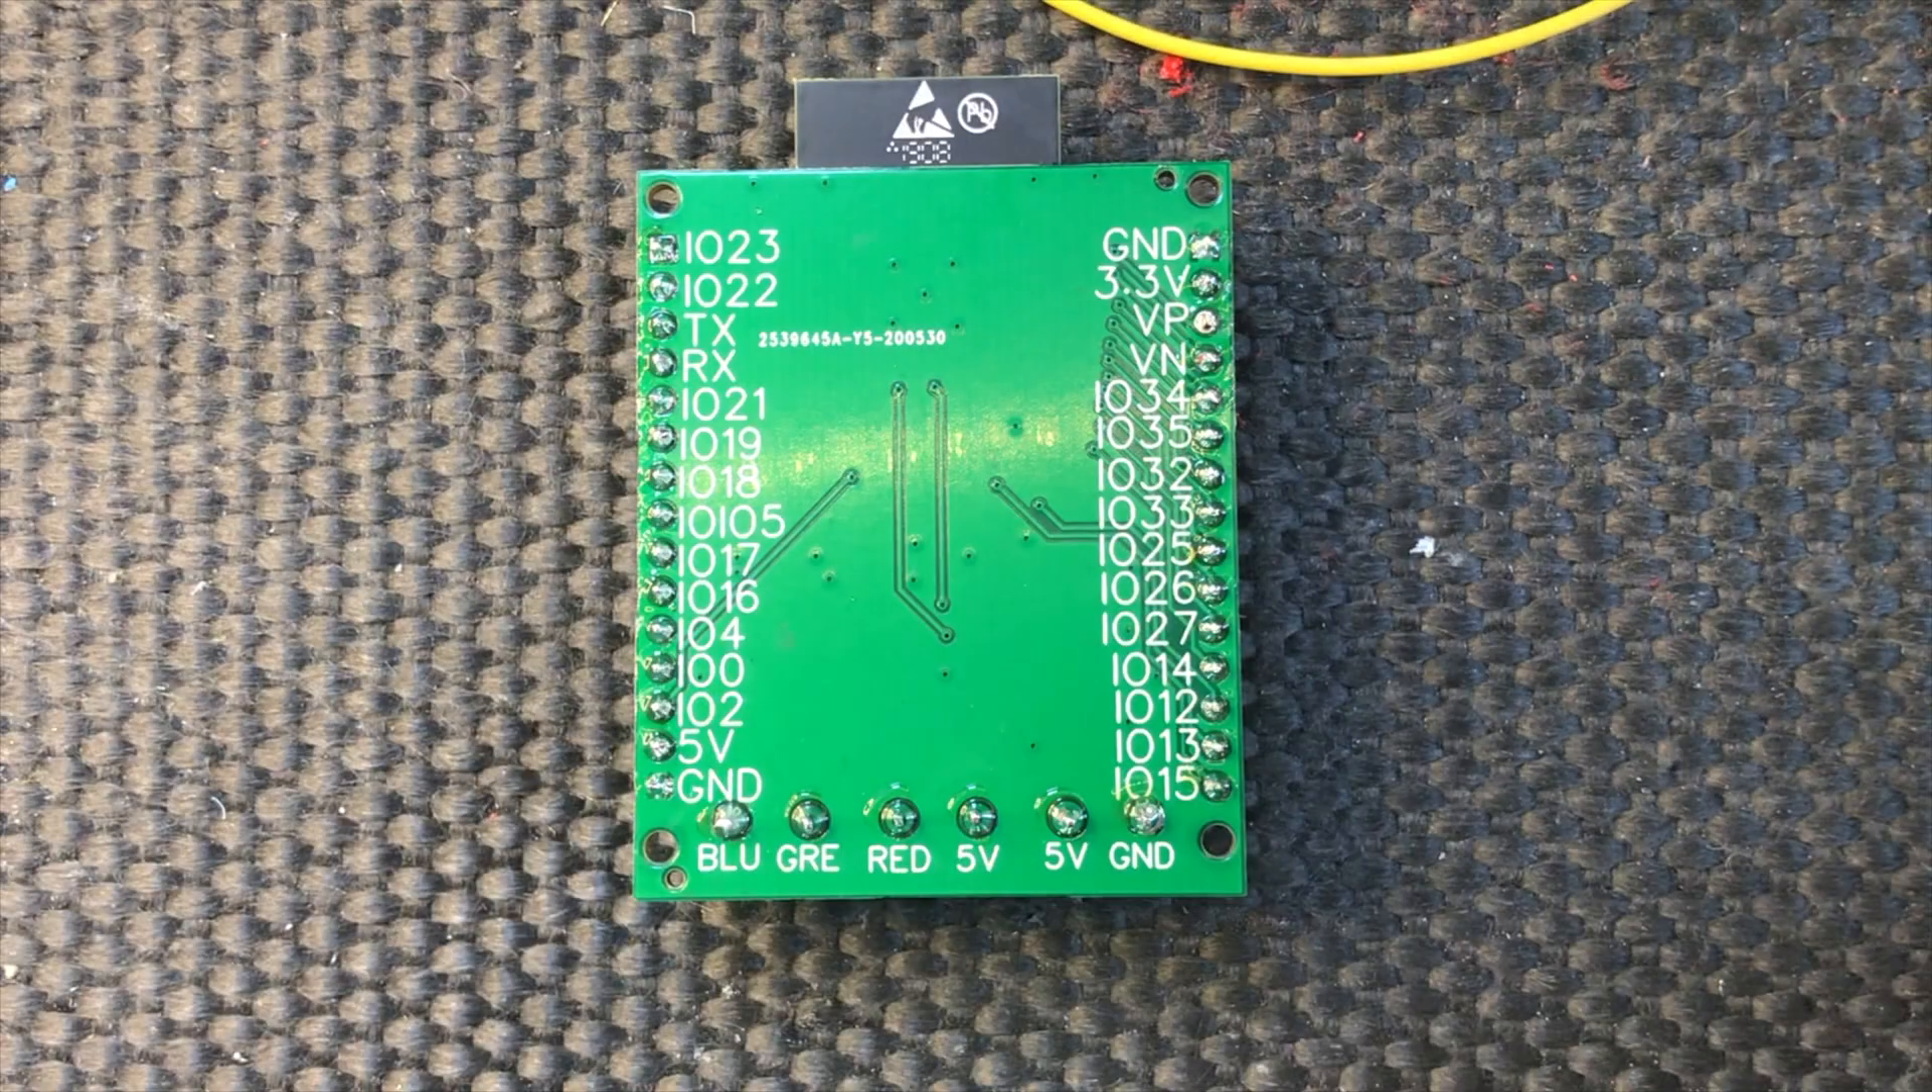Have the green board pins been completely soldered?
Yes.